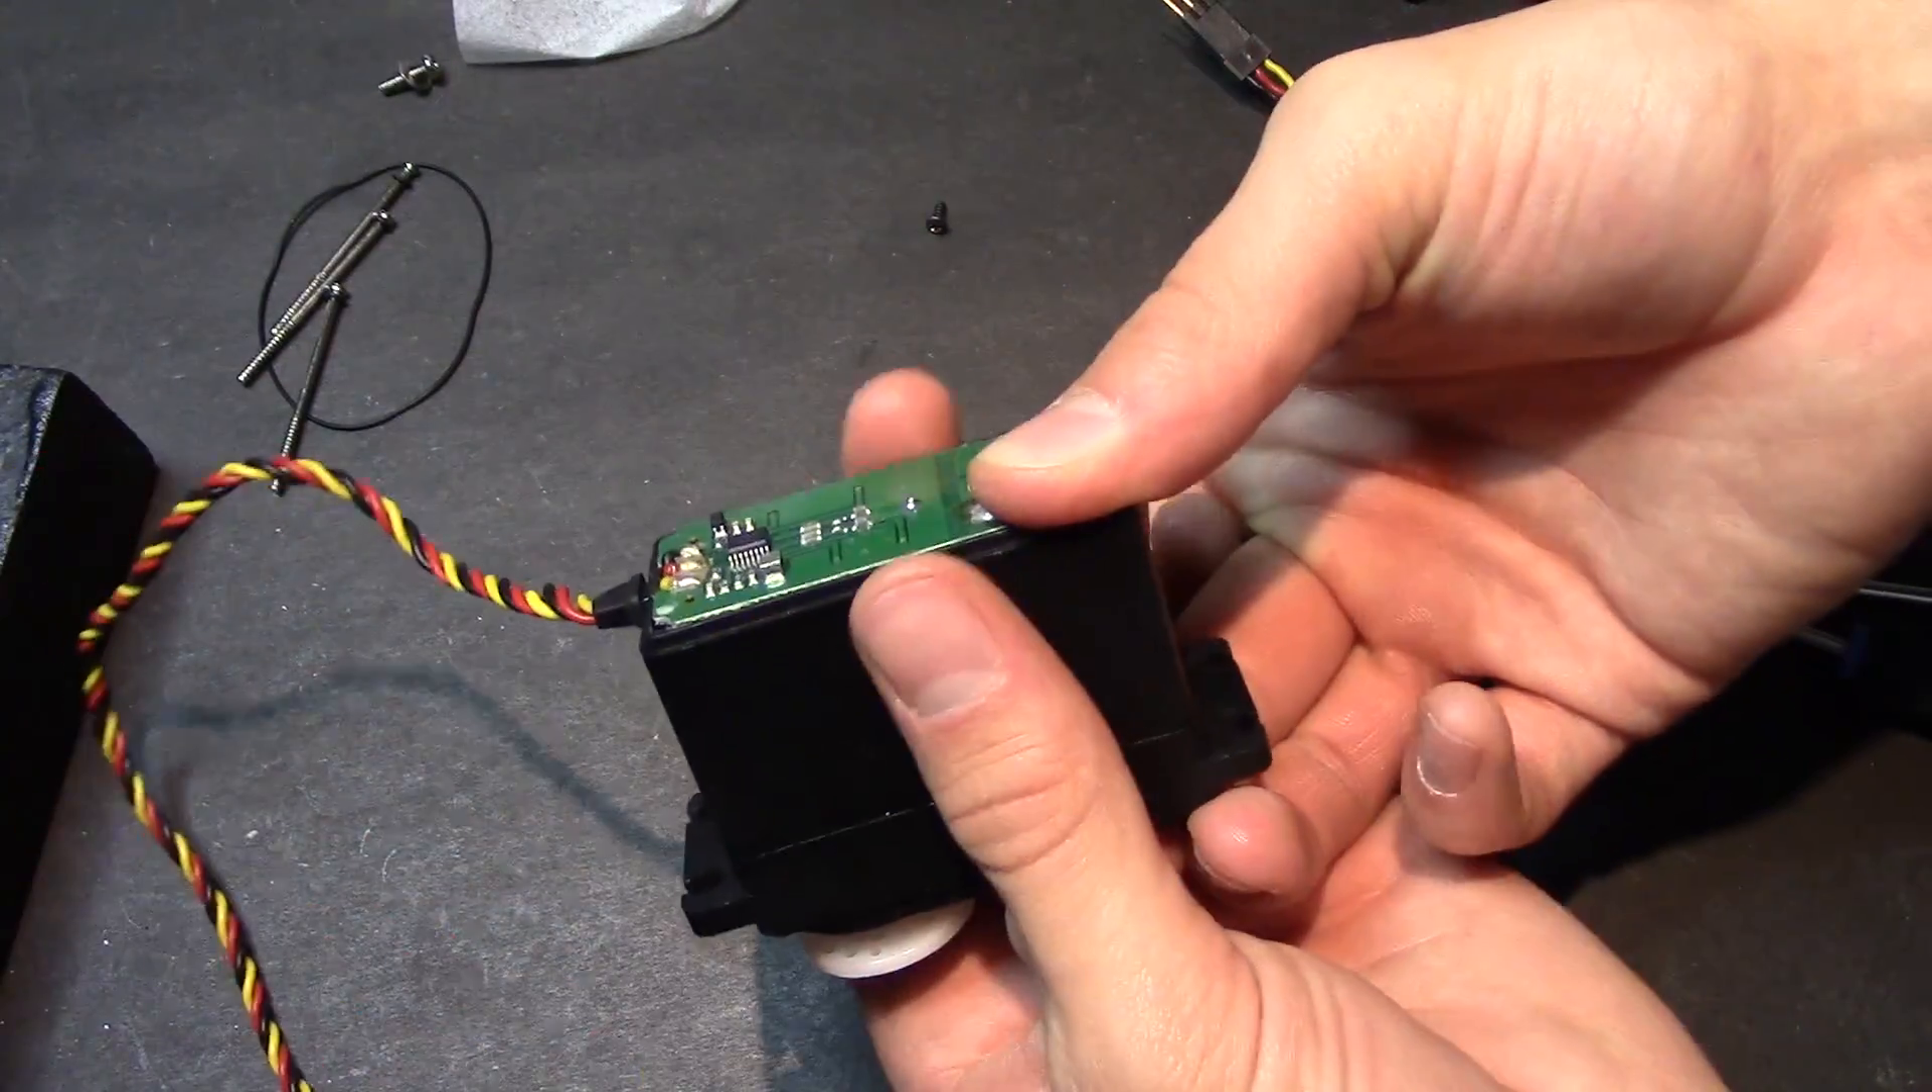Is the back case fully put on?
No.